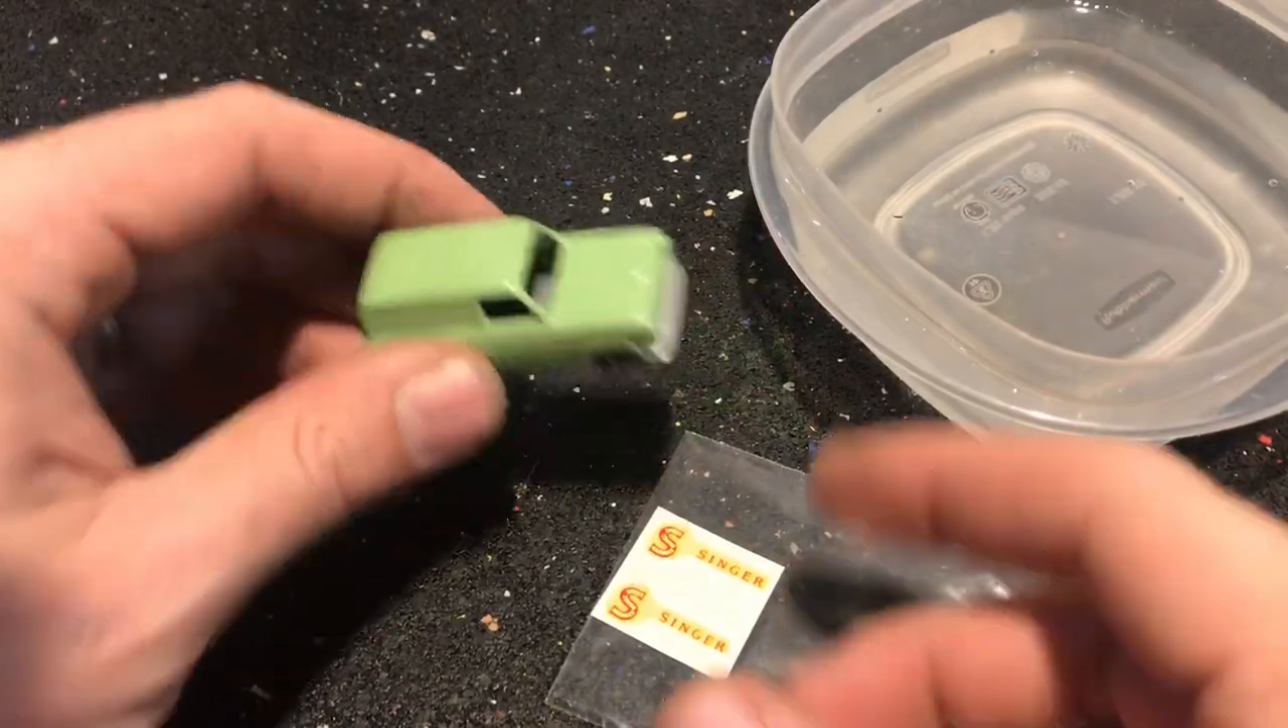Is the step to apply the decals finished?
No.